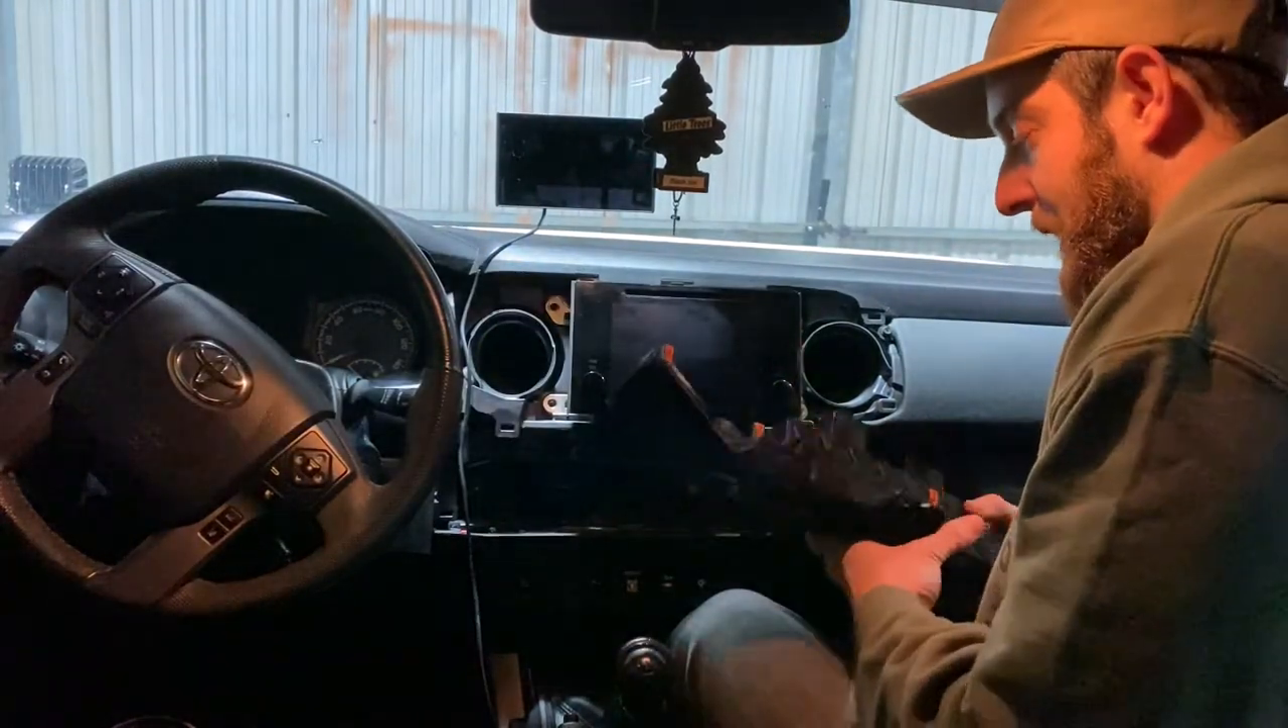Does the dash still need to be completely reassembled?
Yes.